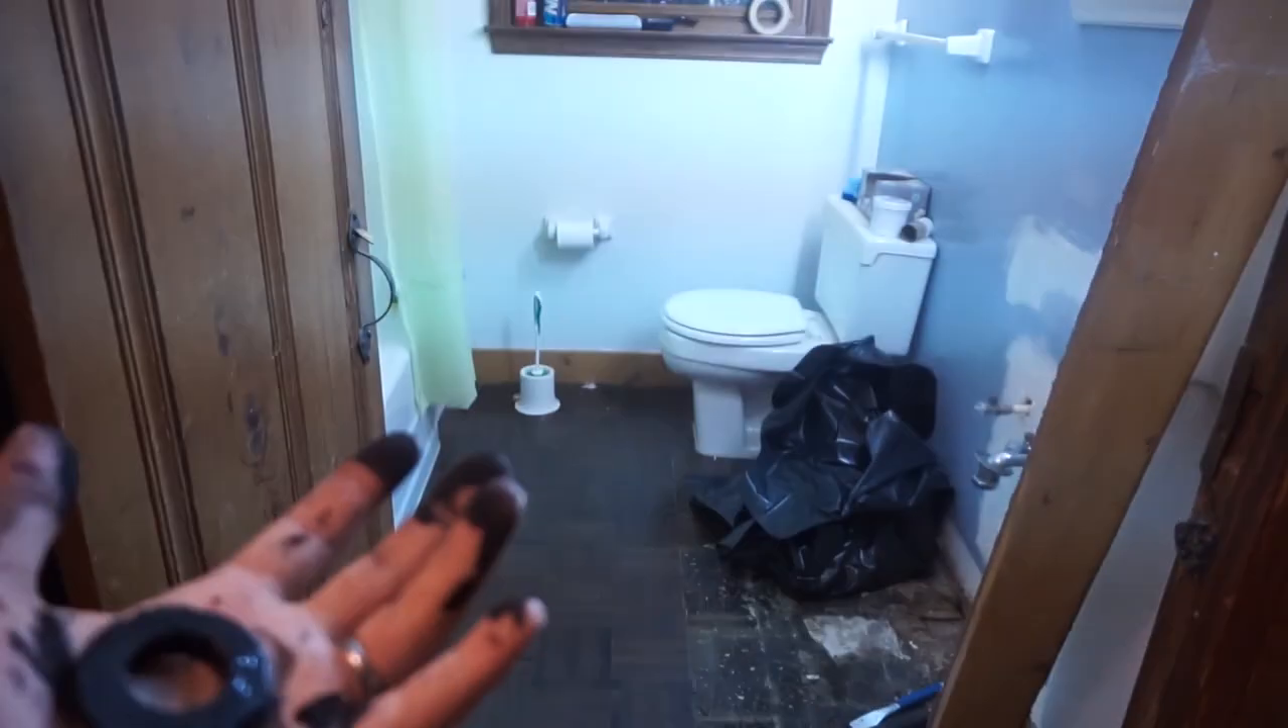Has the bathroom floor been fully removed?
No.